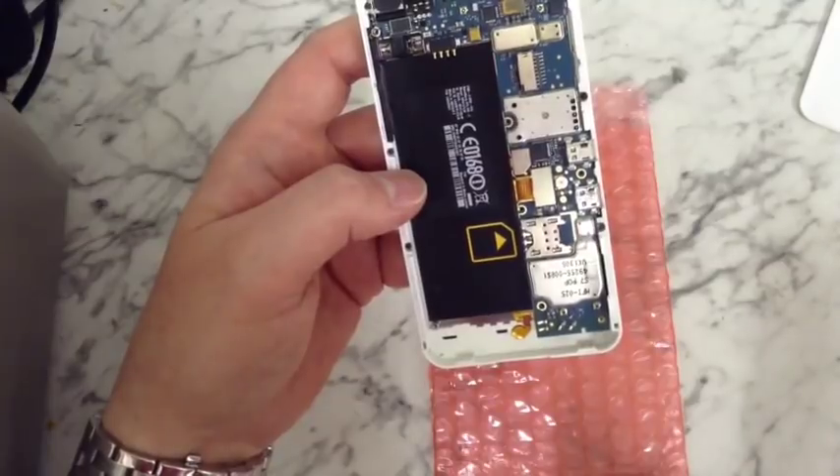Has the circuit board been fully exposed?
Yes.